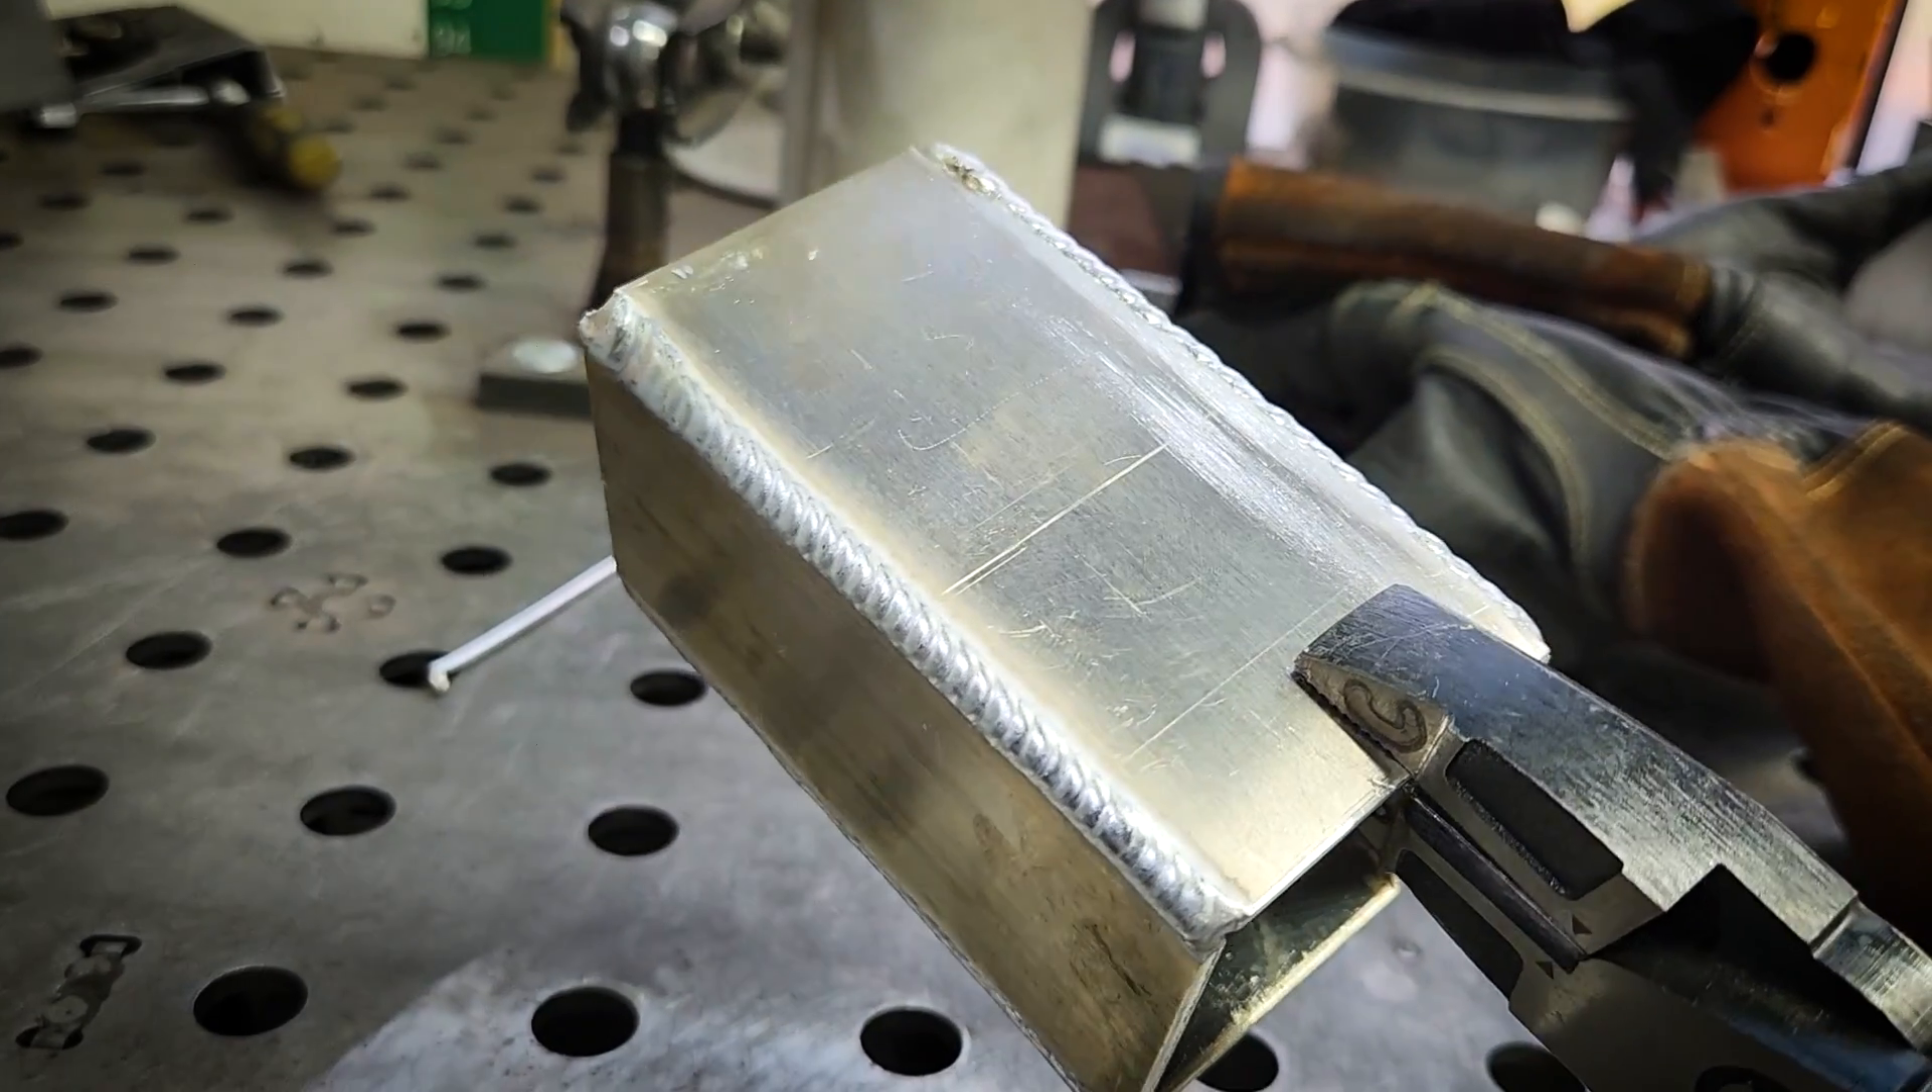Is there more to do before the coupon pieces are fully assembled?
No.